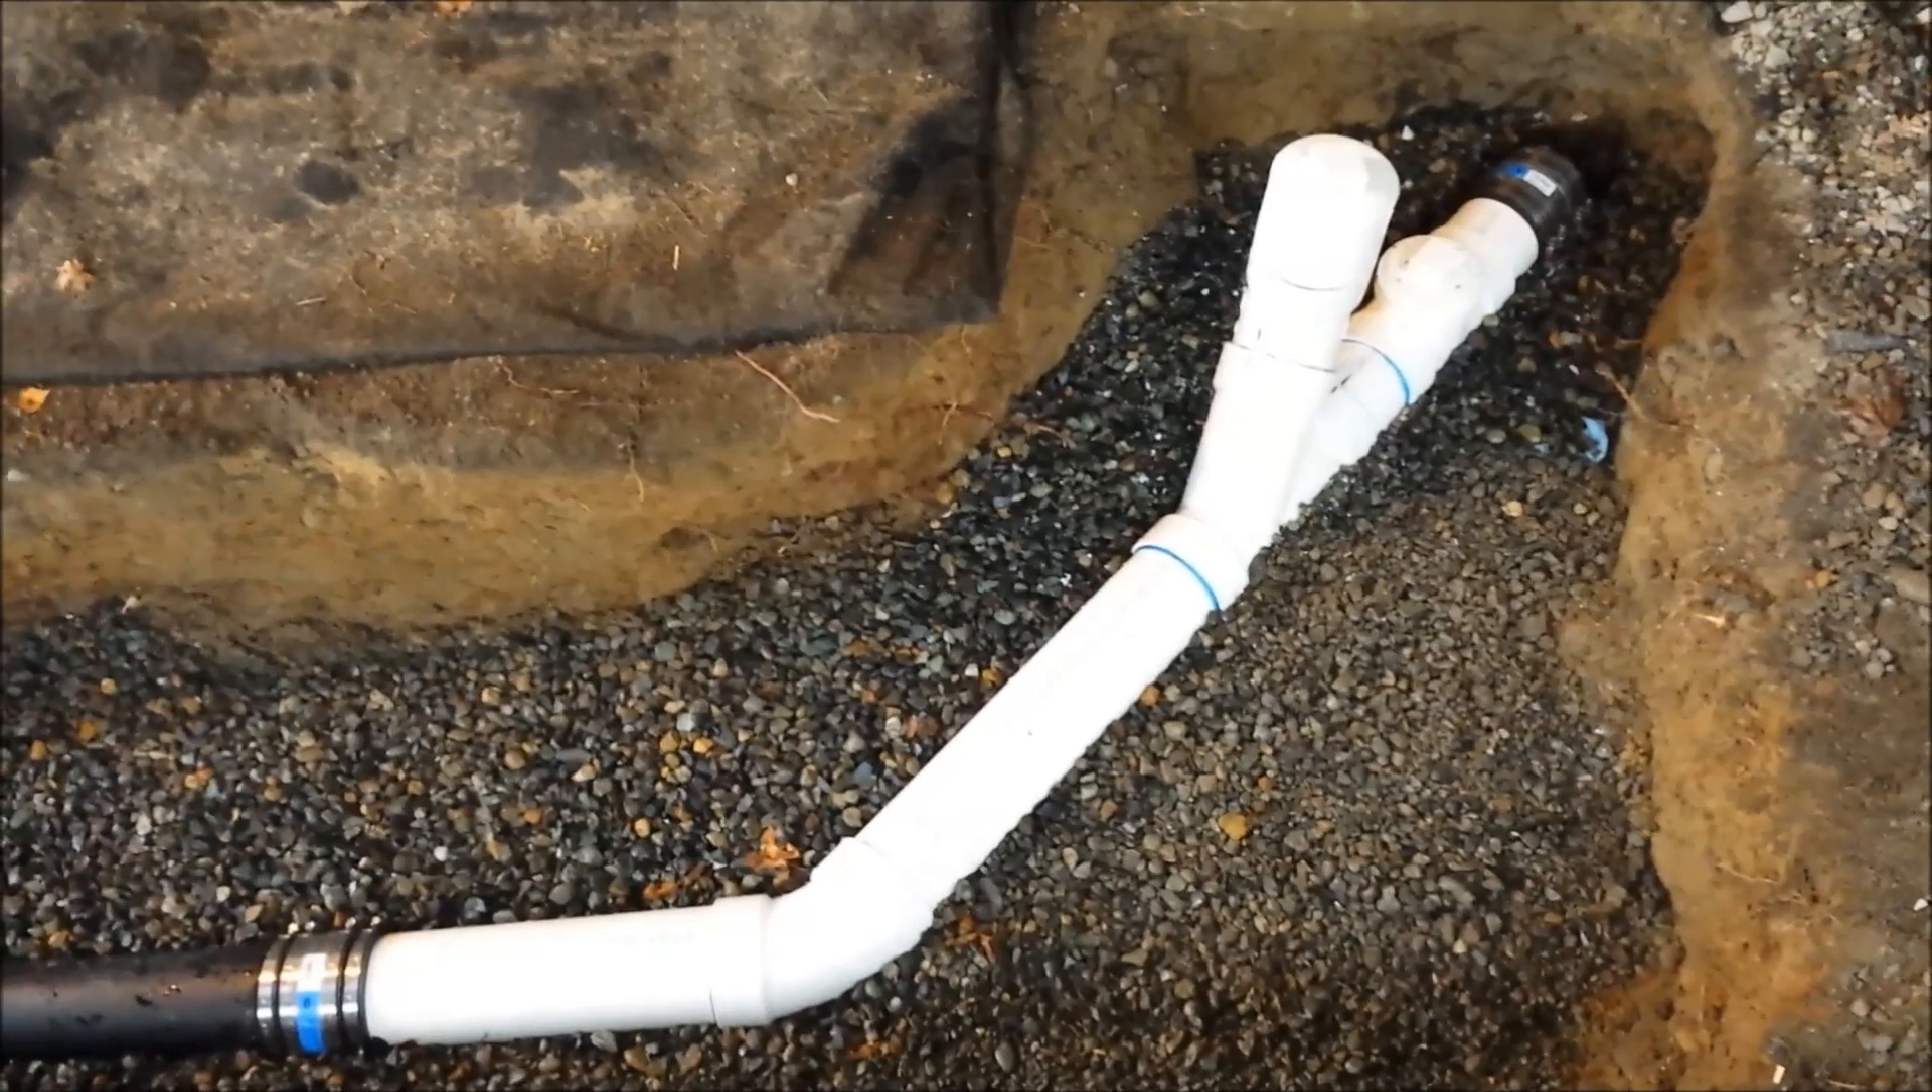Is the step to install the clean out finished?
Yes.